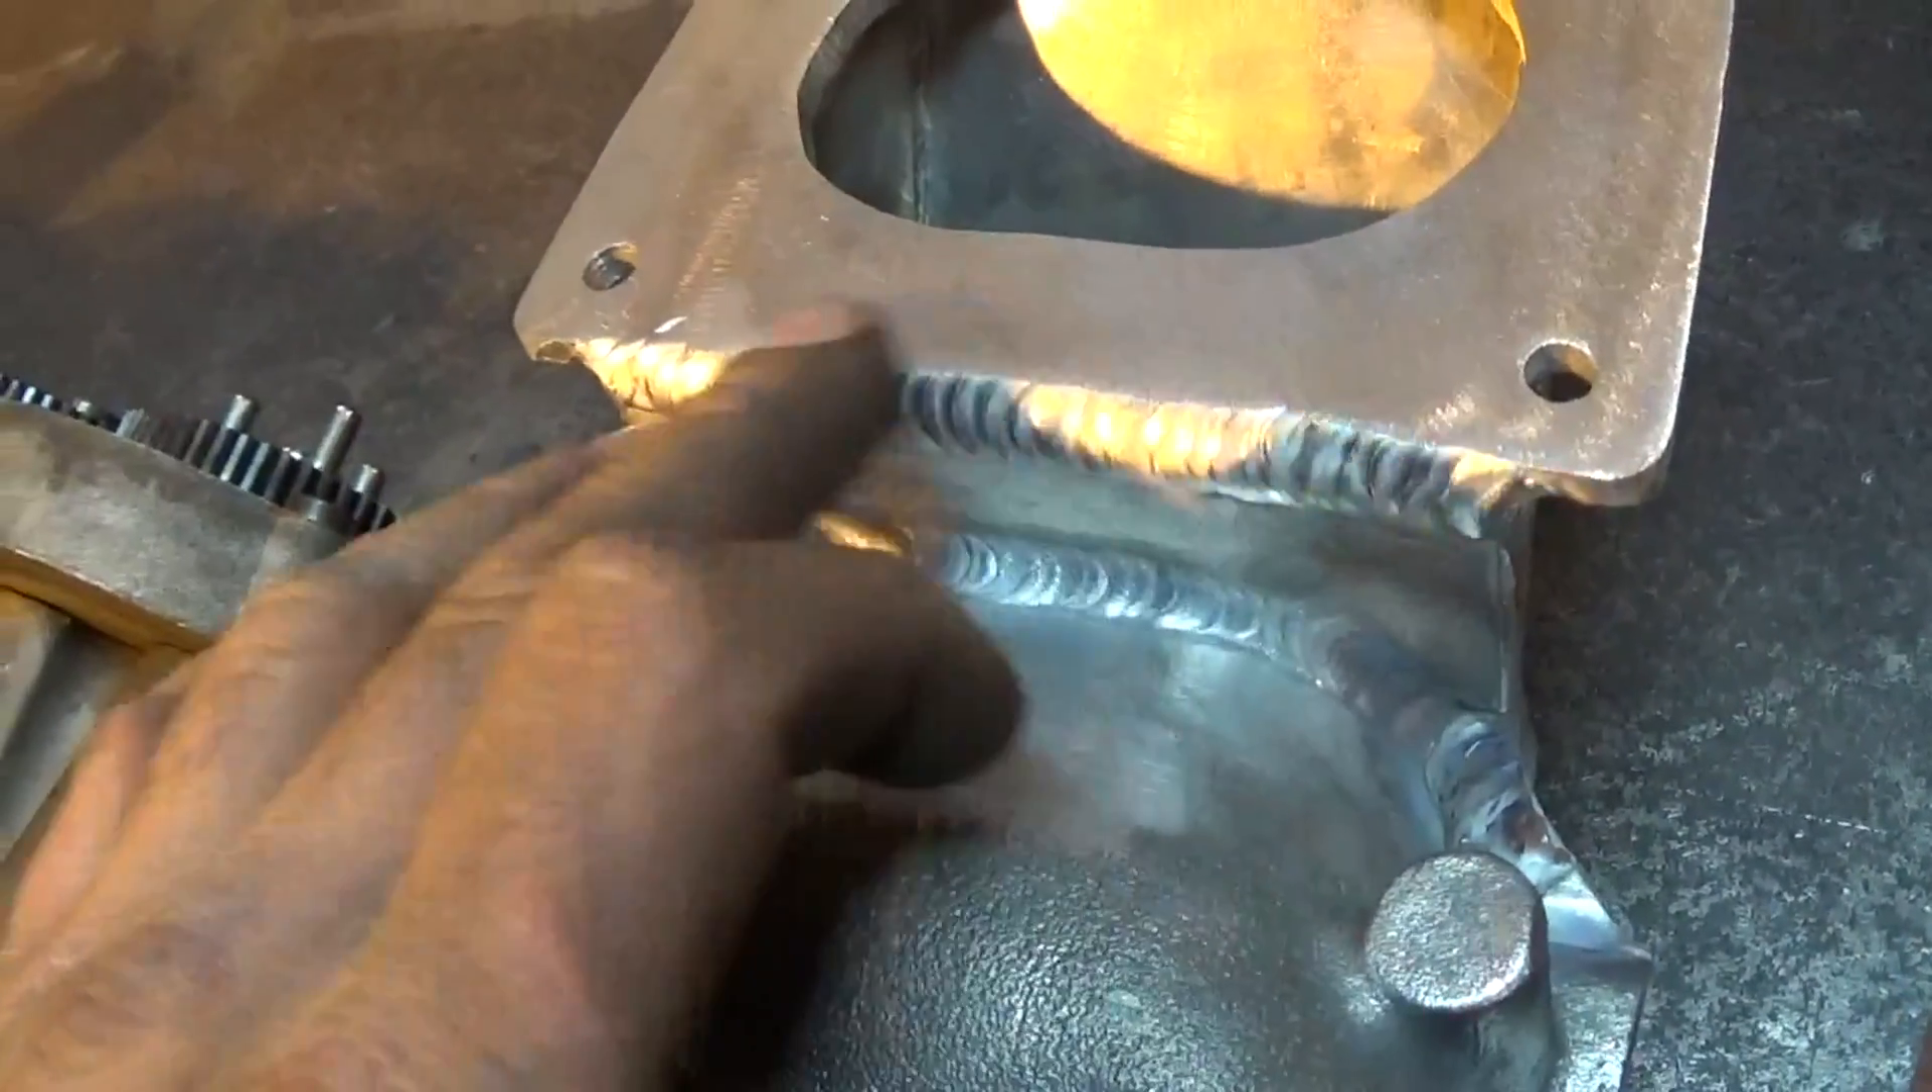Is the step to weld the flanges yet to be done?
No.